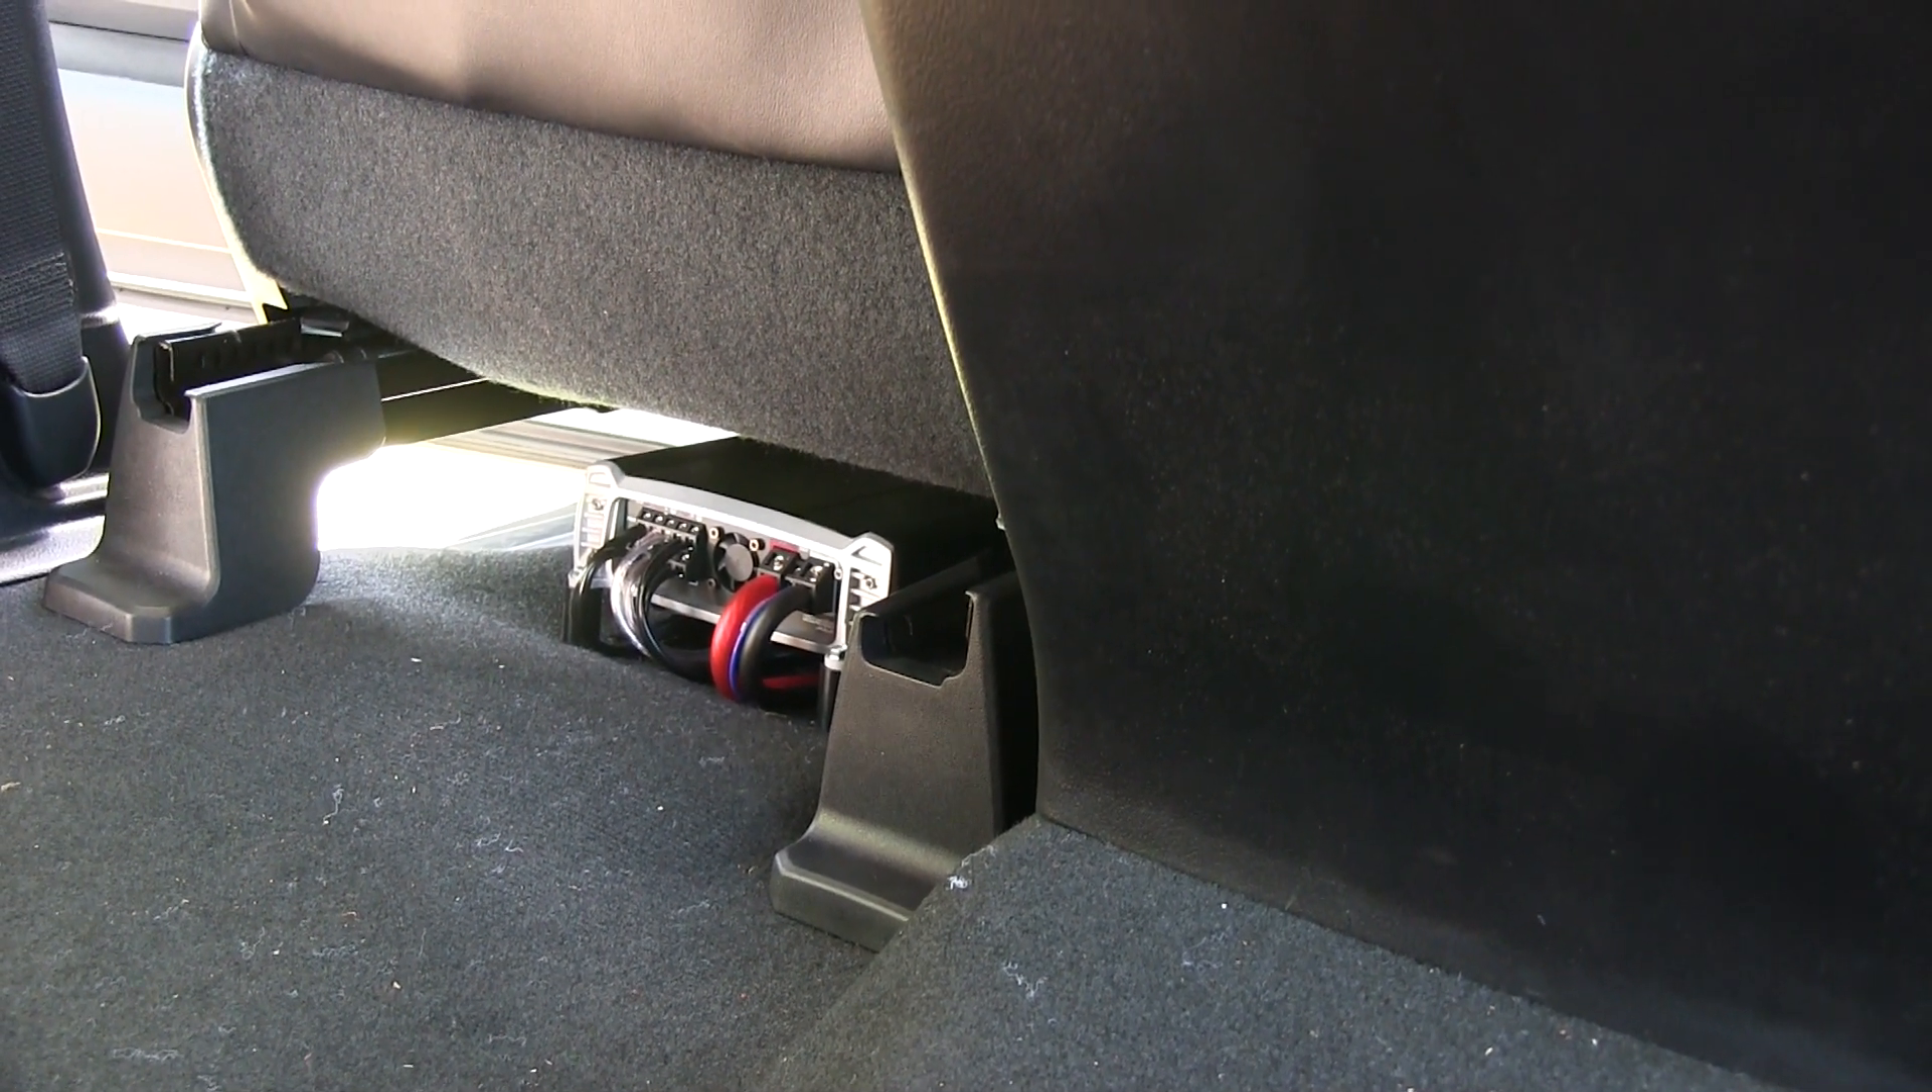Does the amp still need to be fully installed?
No.